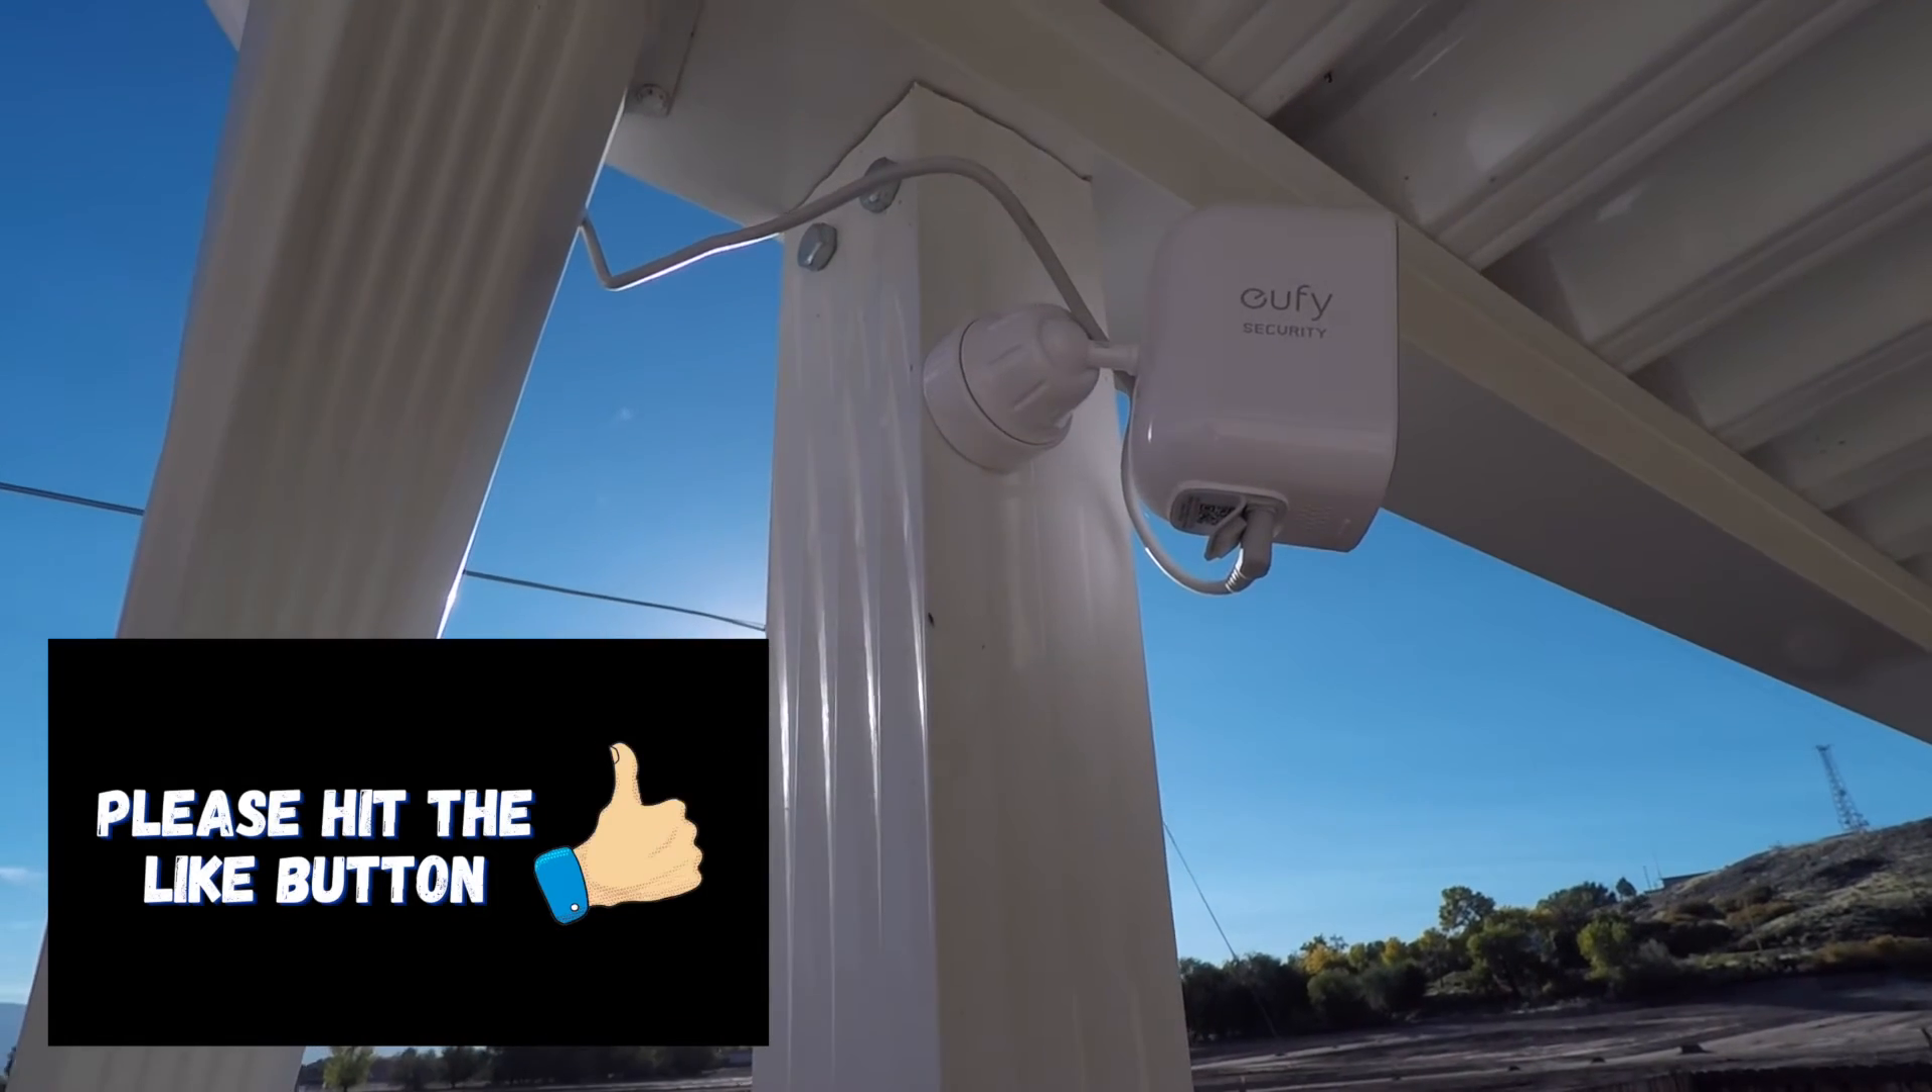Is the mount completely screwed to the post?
Yes.